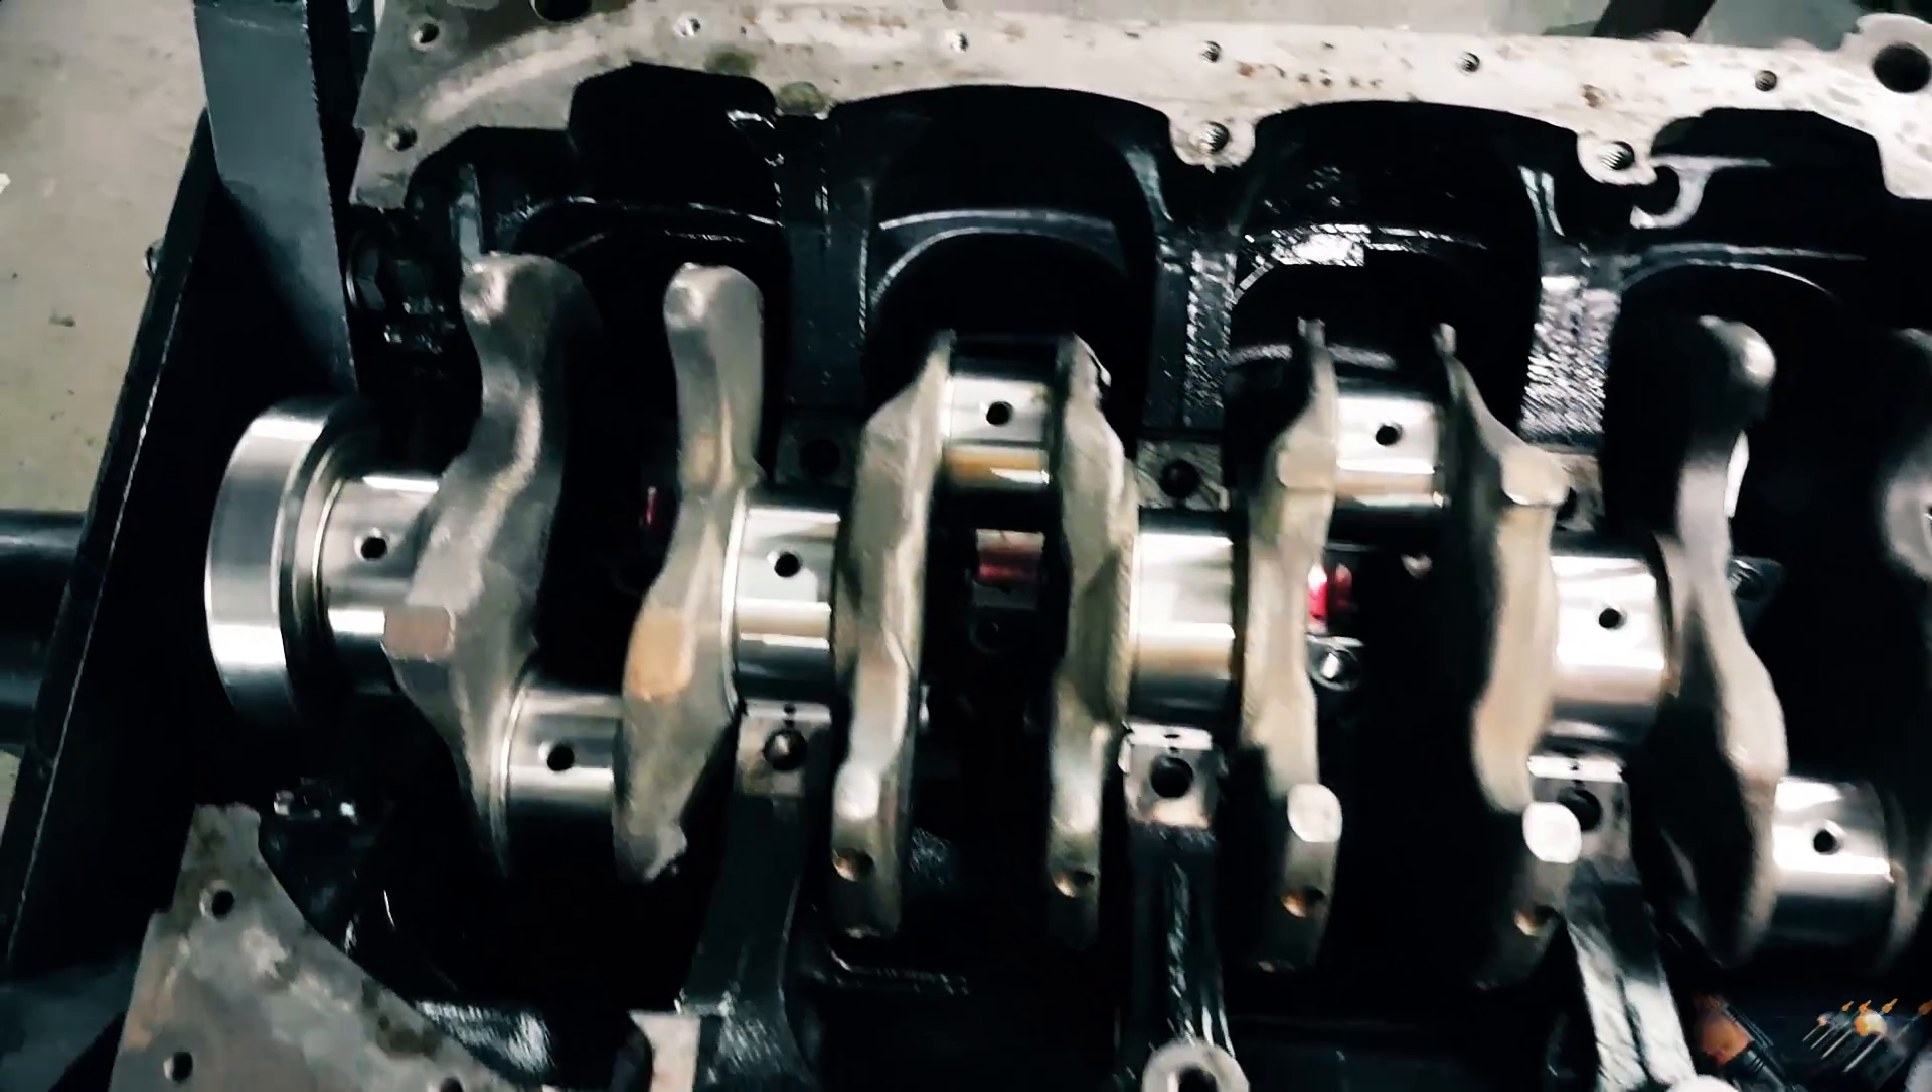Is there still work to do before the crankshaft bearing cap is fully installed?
Yes.